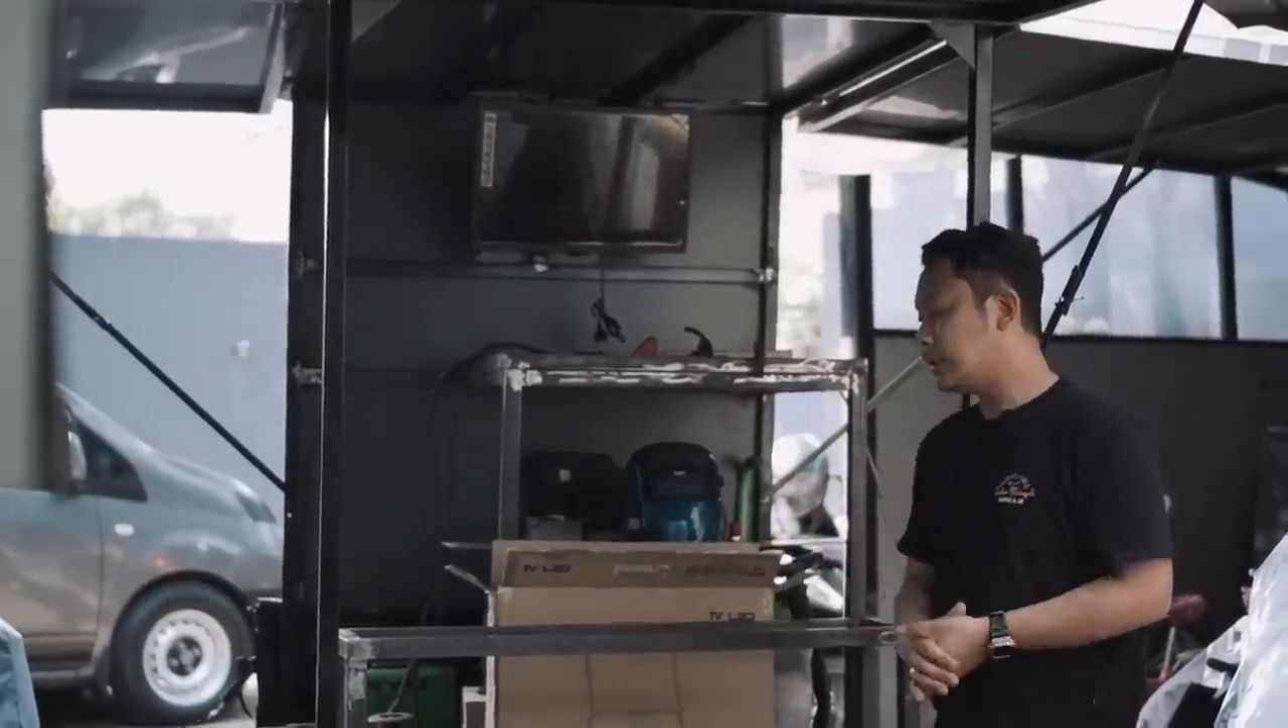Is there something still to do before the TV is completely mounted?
No.